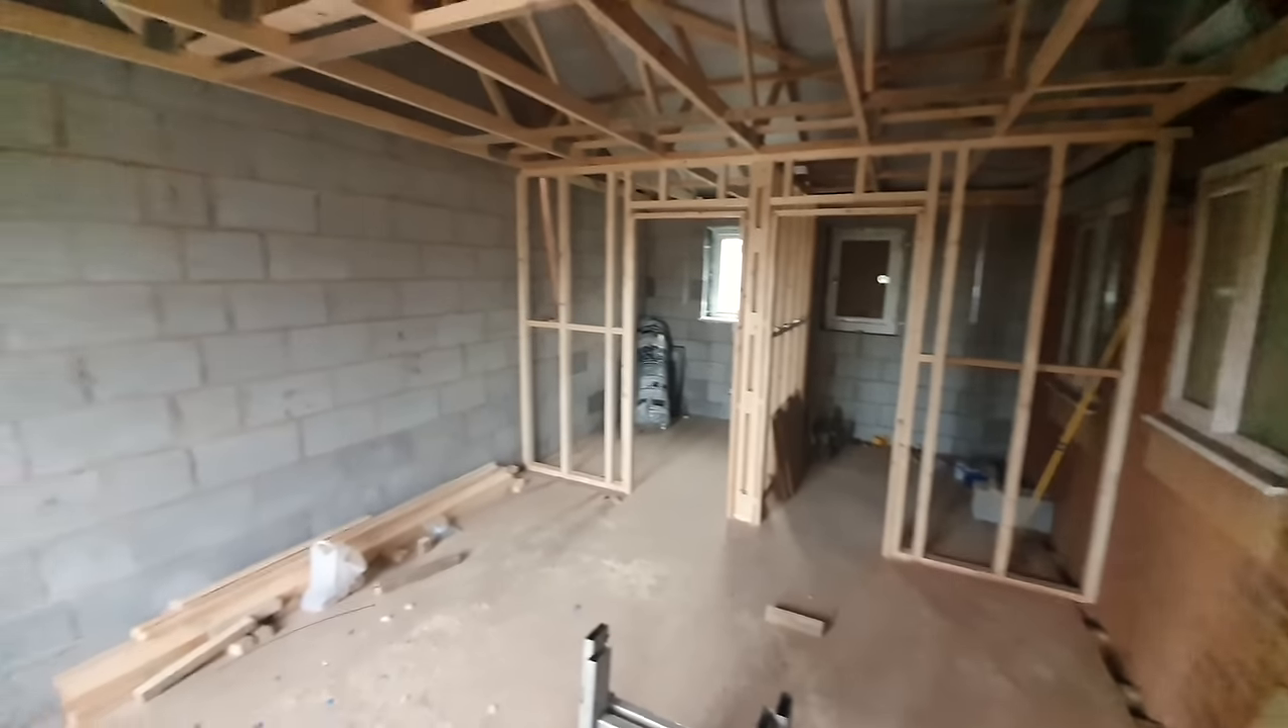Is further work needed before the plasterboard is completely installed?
Yes.